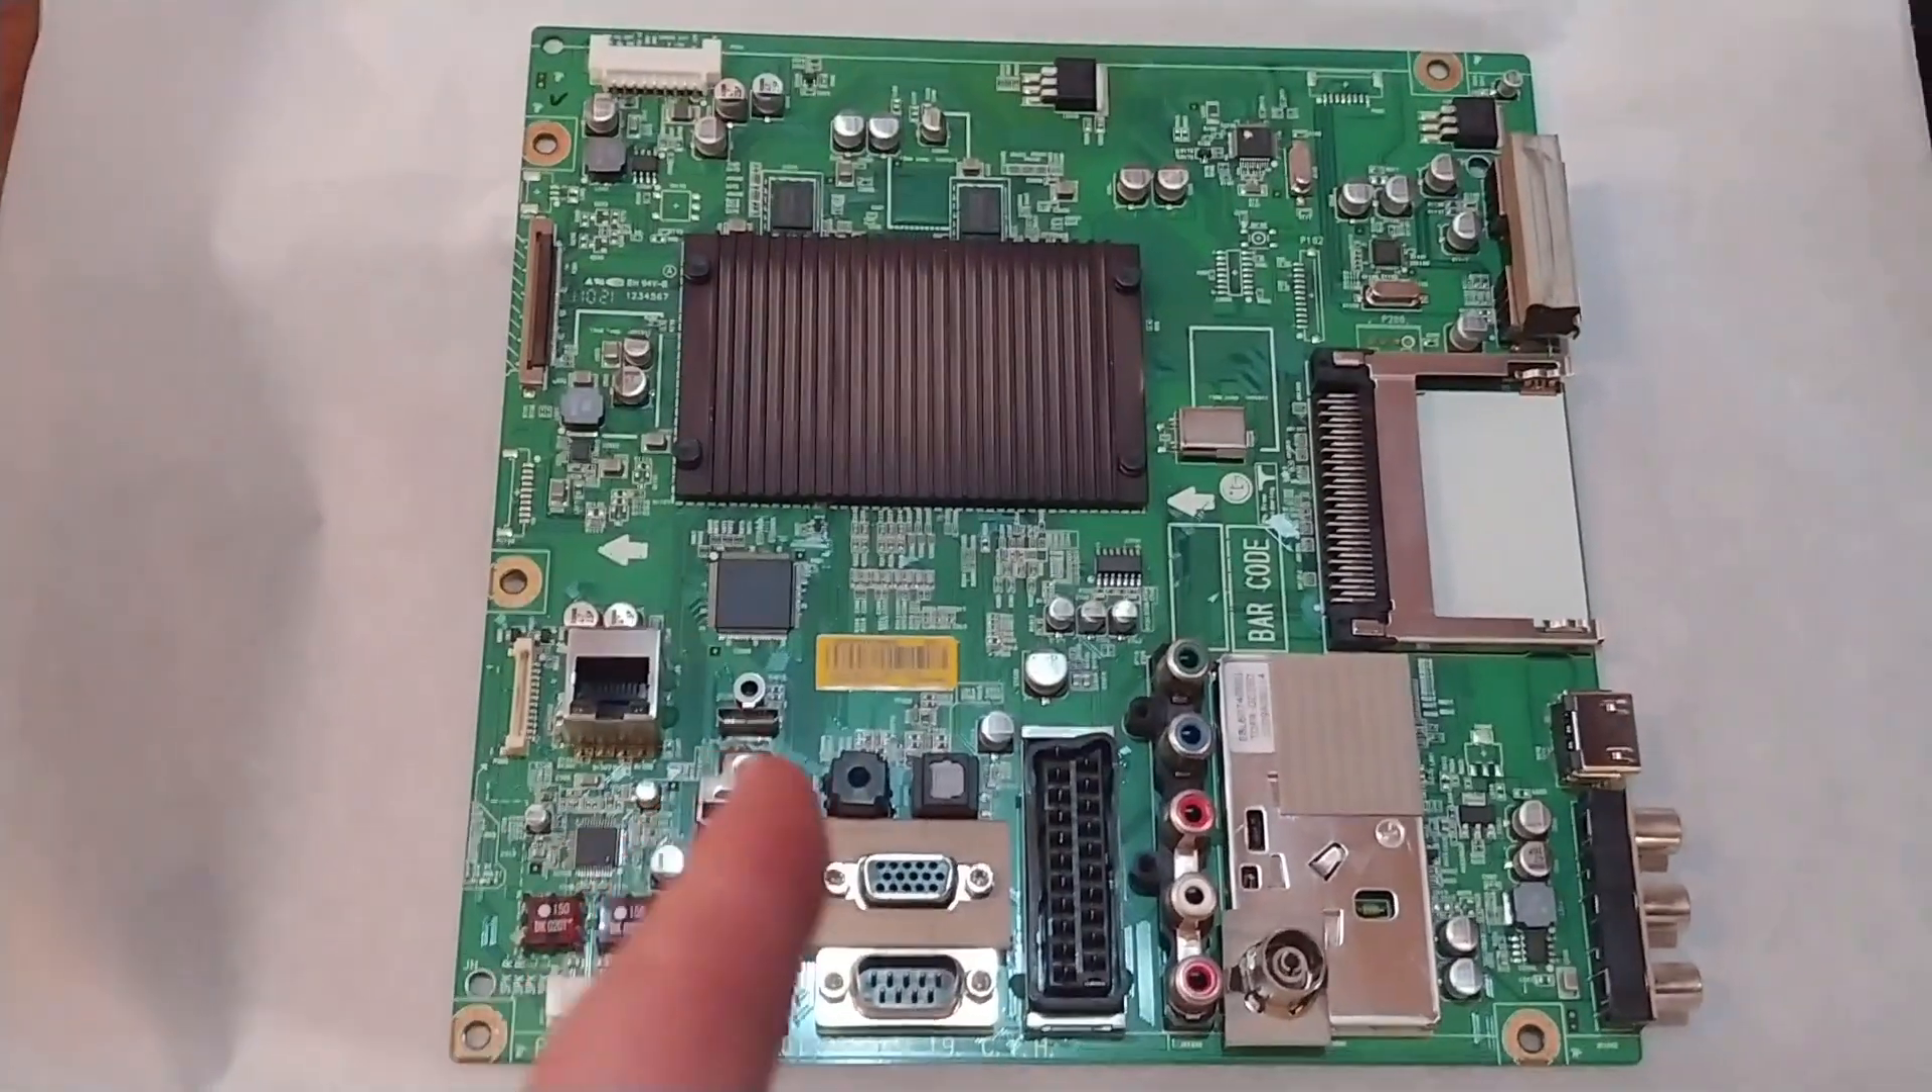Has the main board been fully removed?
Yes.